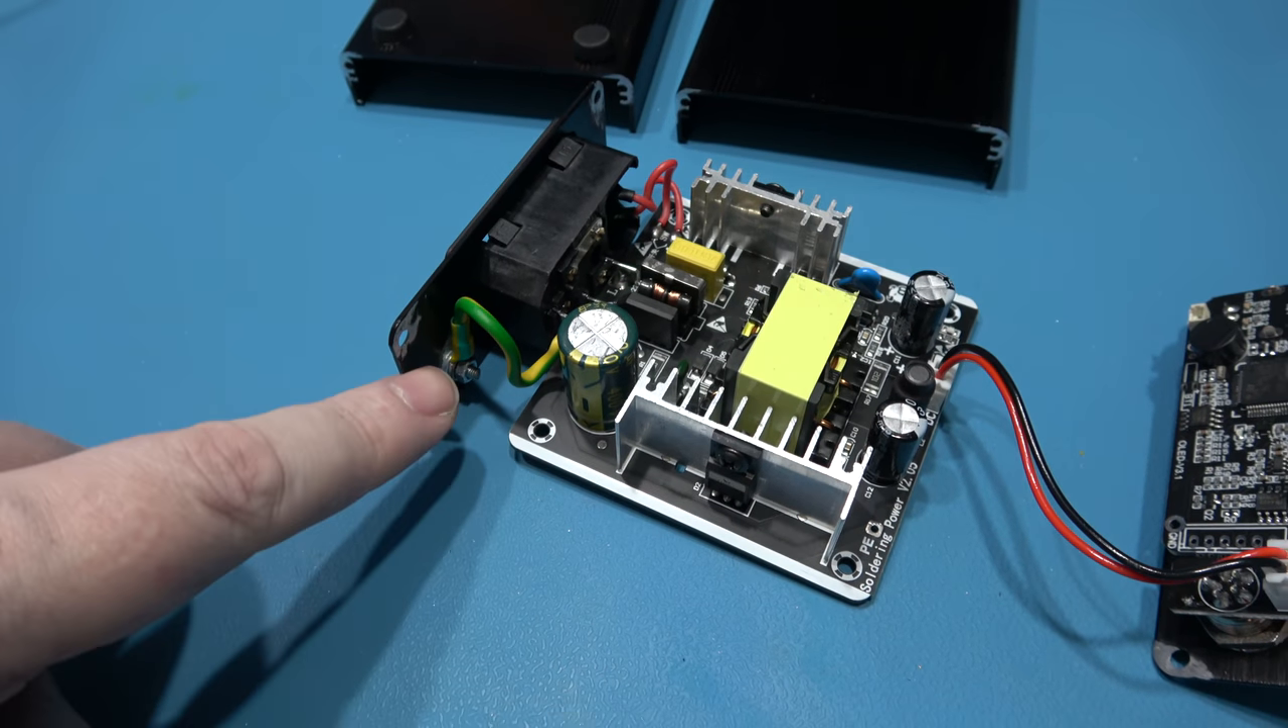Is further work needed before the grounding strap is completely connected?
No.